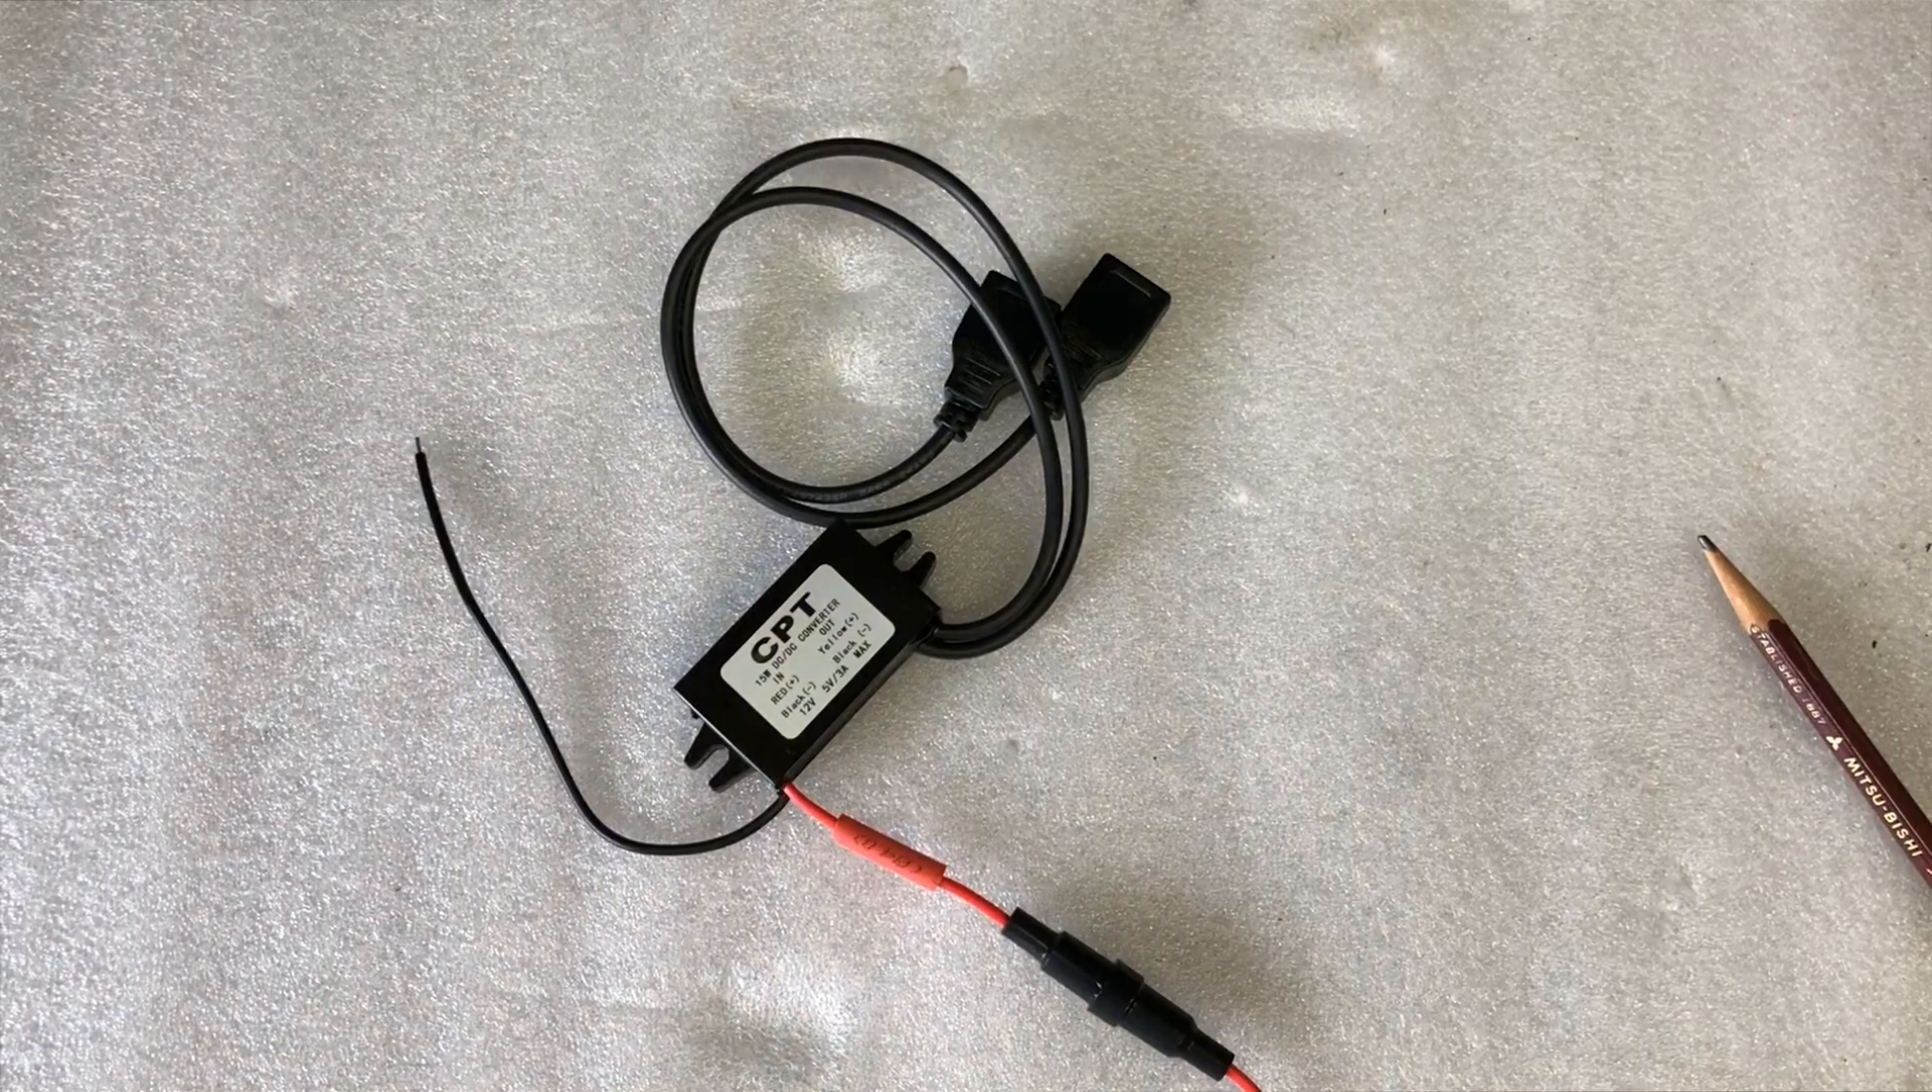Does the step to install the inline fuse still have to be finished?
No.